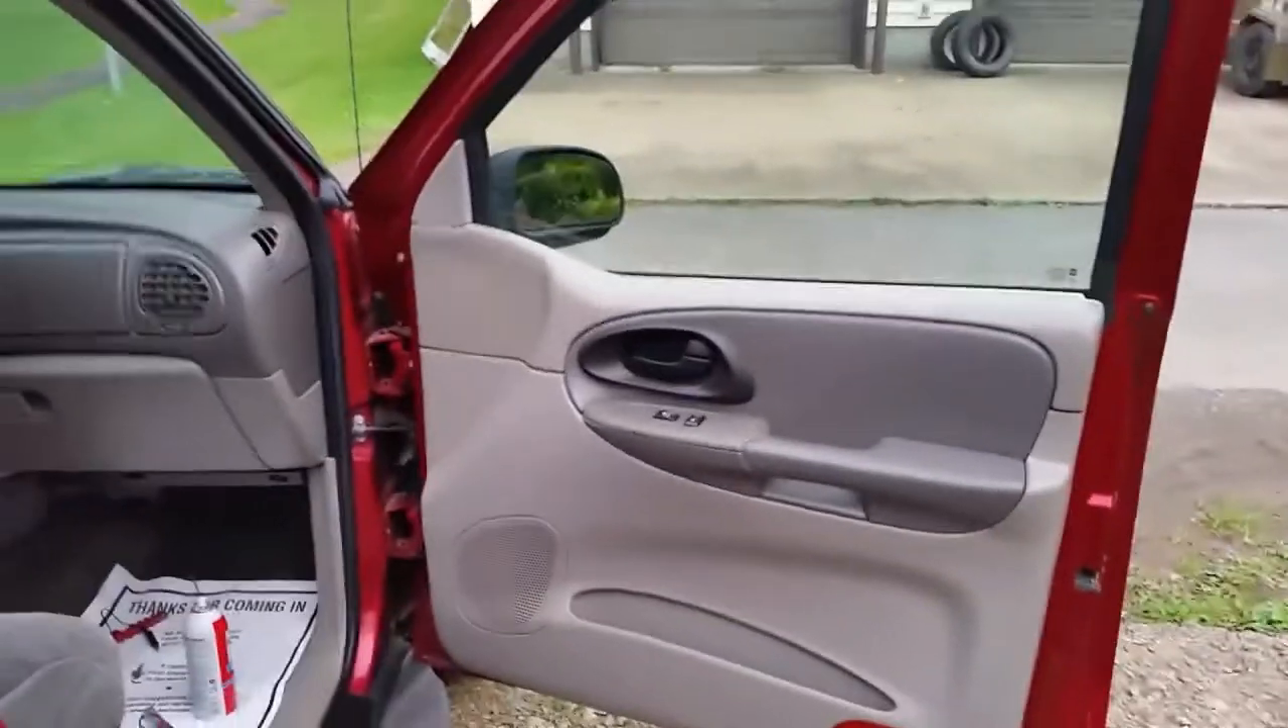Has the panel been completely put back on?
Yes.